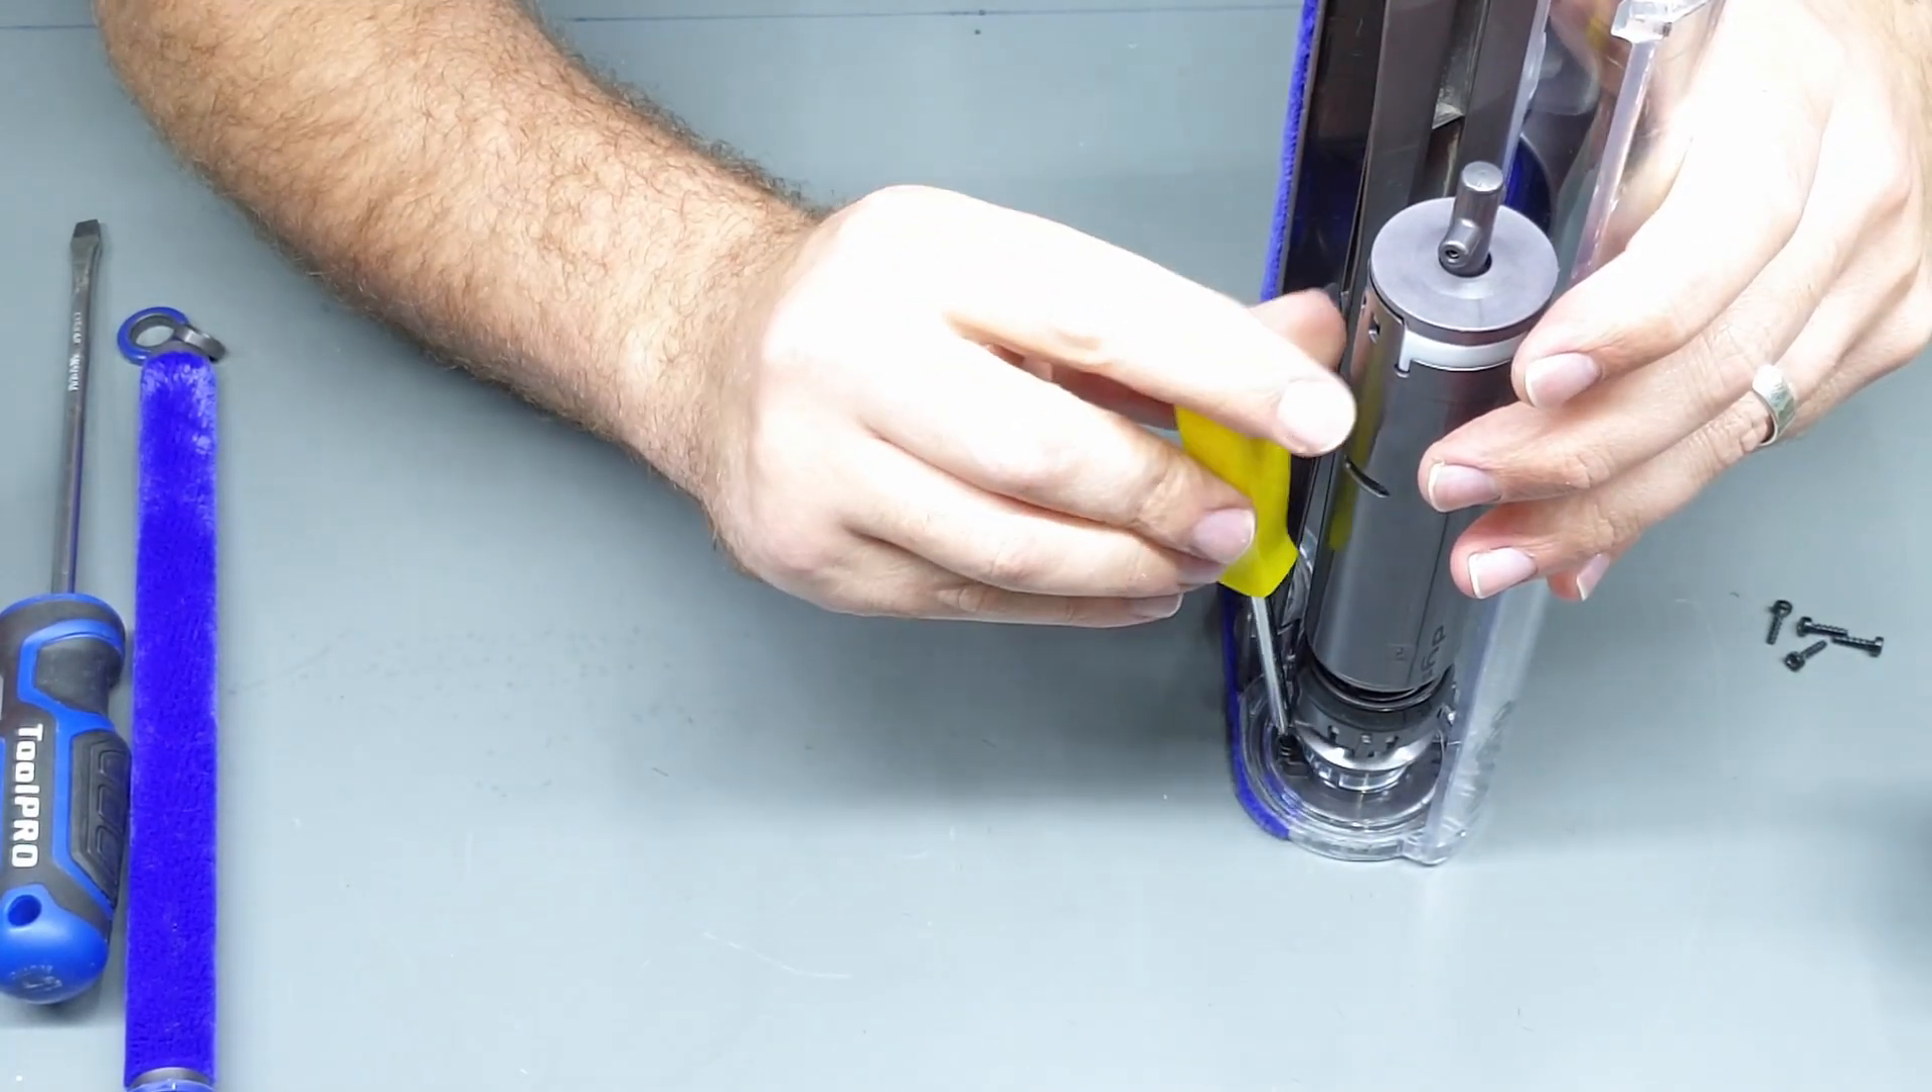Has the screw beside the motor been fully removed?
No.